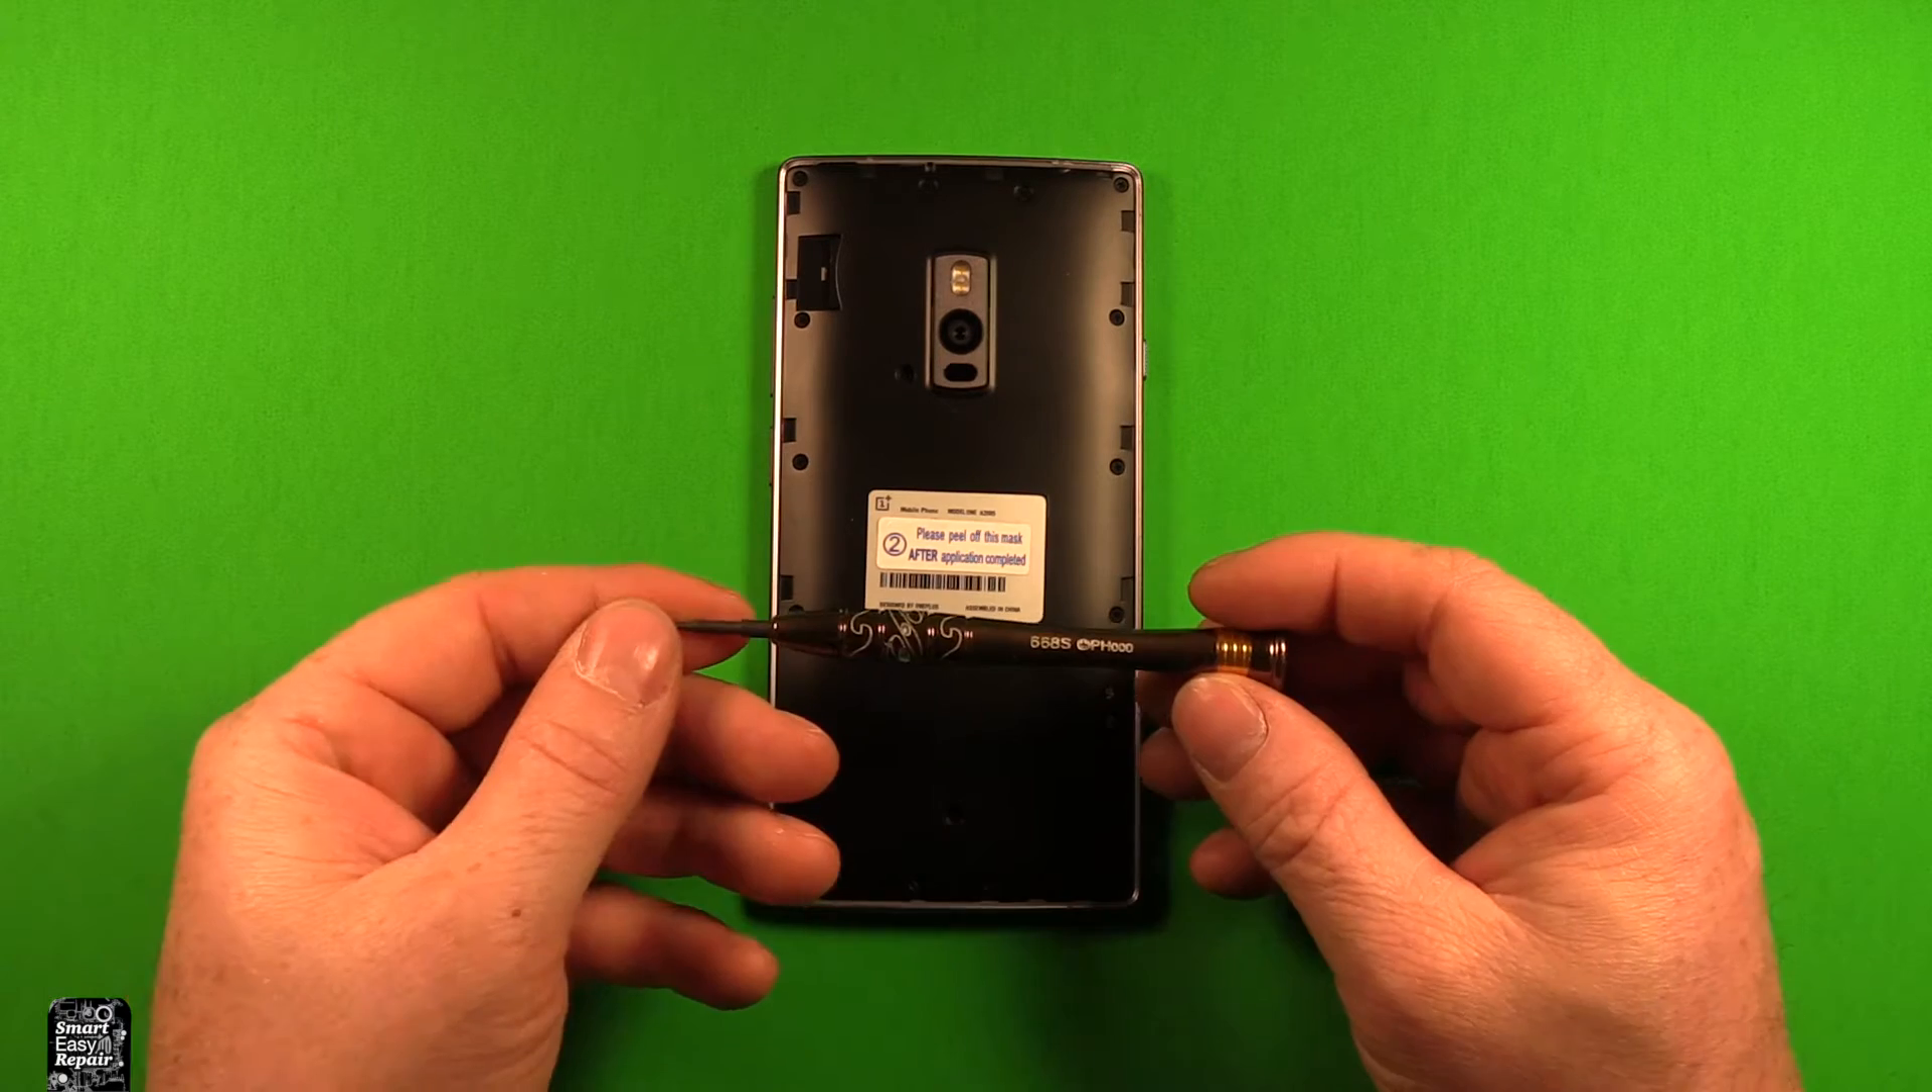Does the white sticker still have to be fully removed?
Yes.